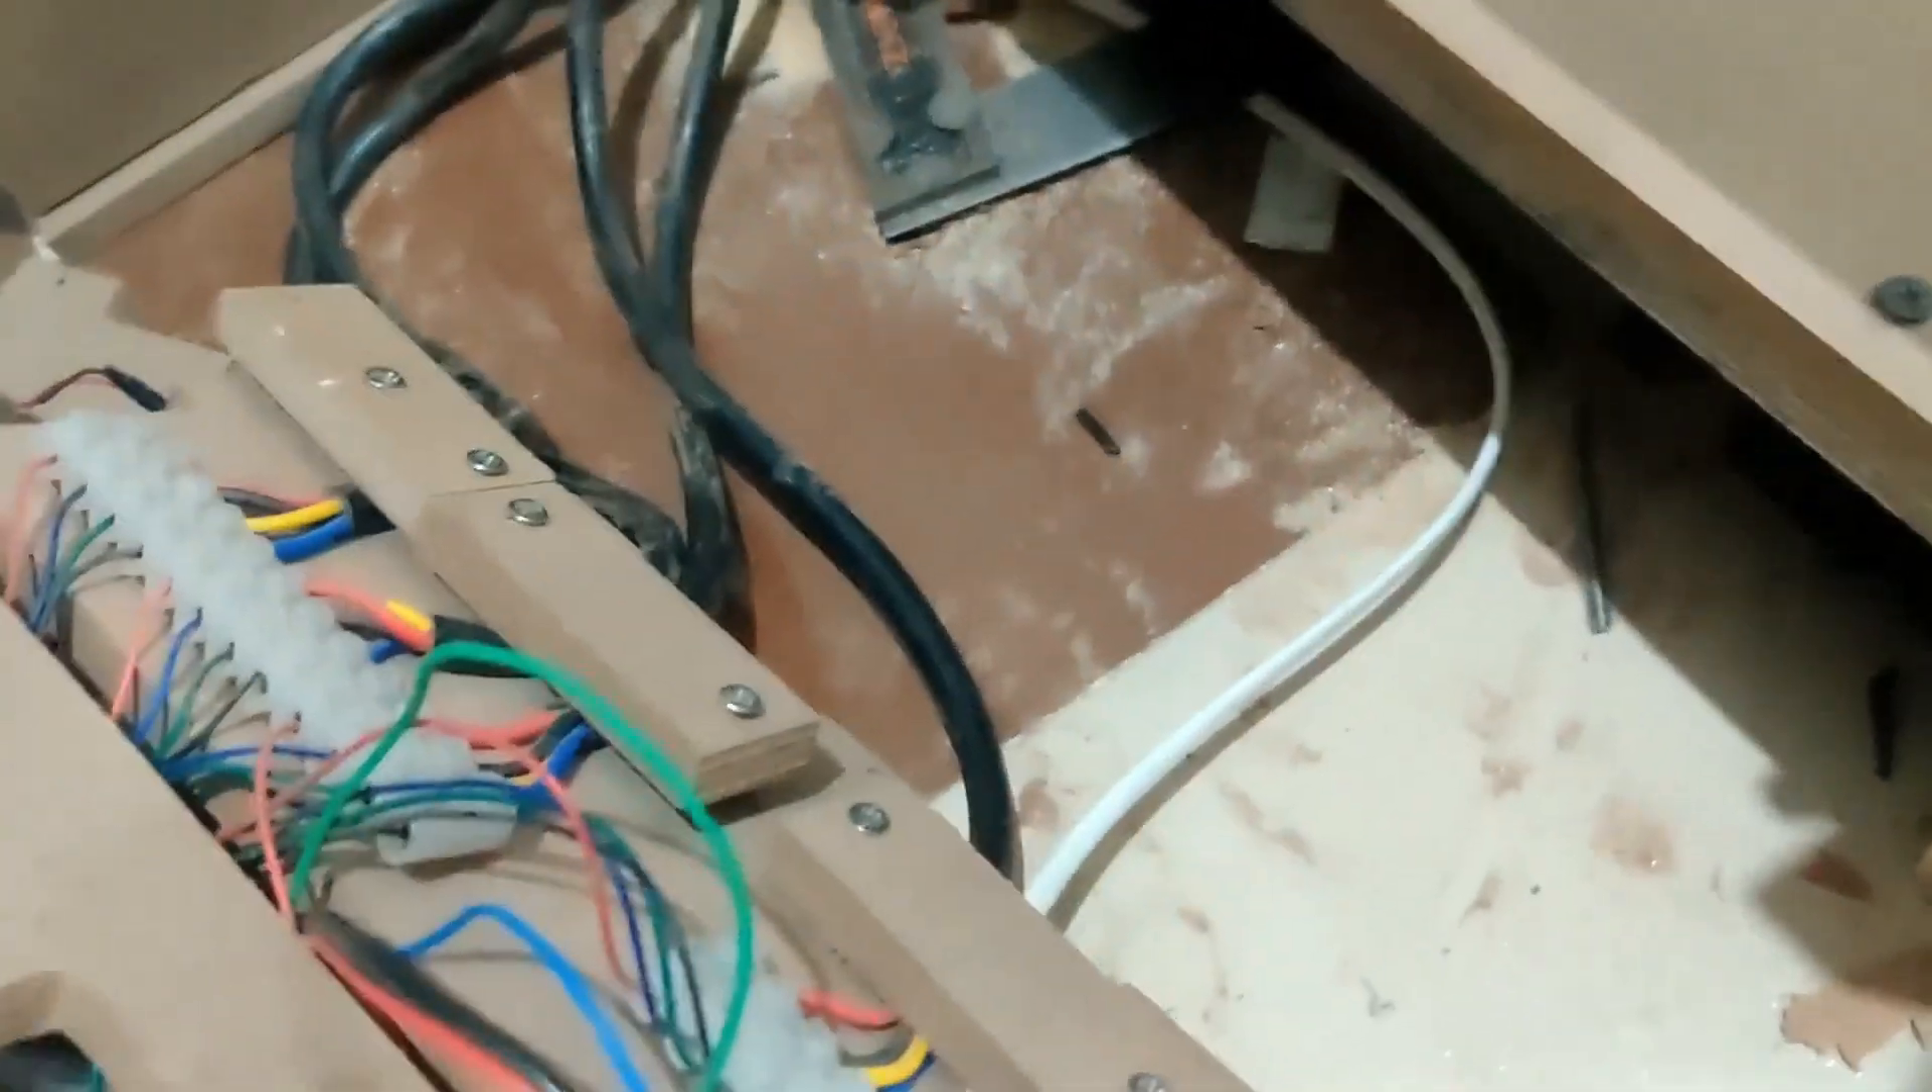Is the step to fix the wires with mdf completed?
Yes.